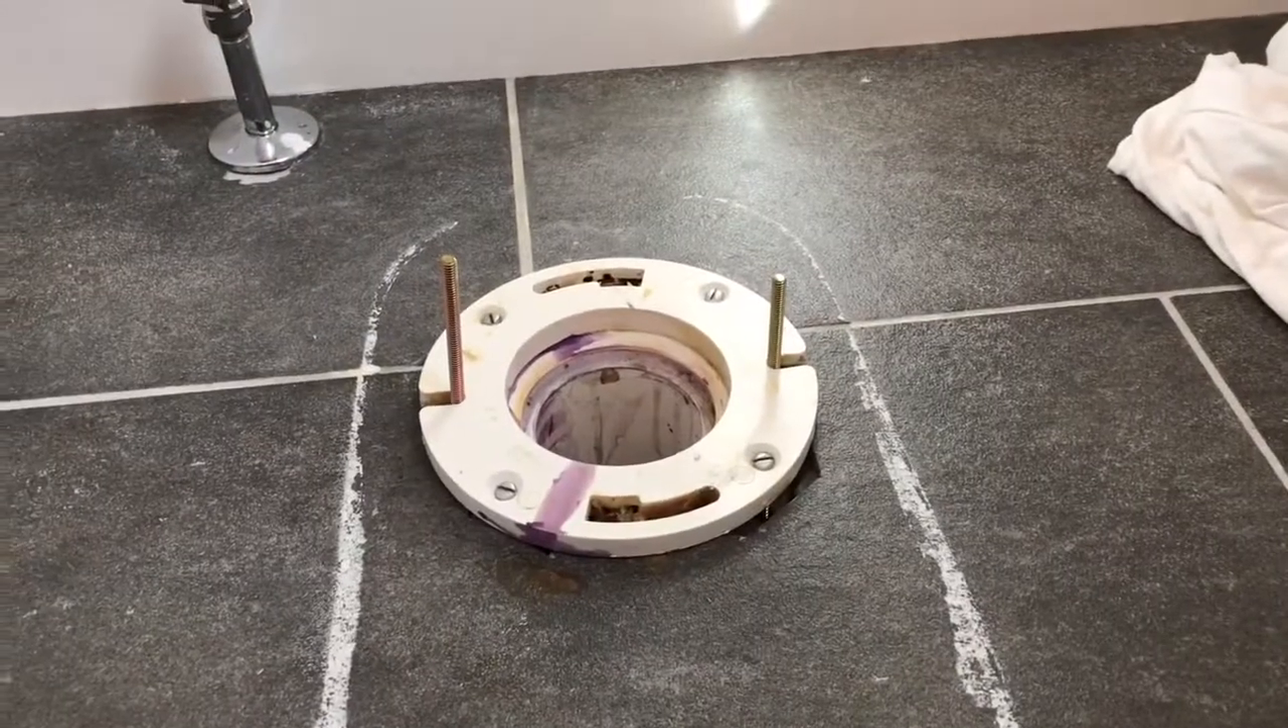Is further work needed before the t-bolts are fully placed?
No.